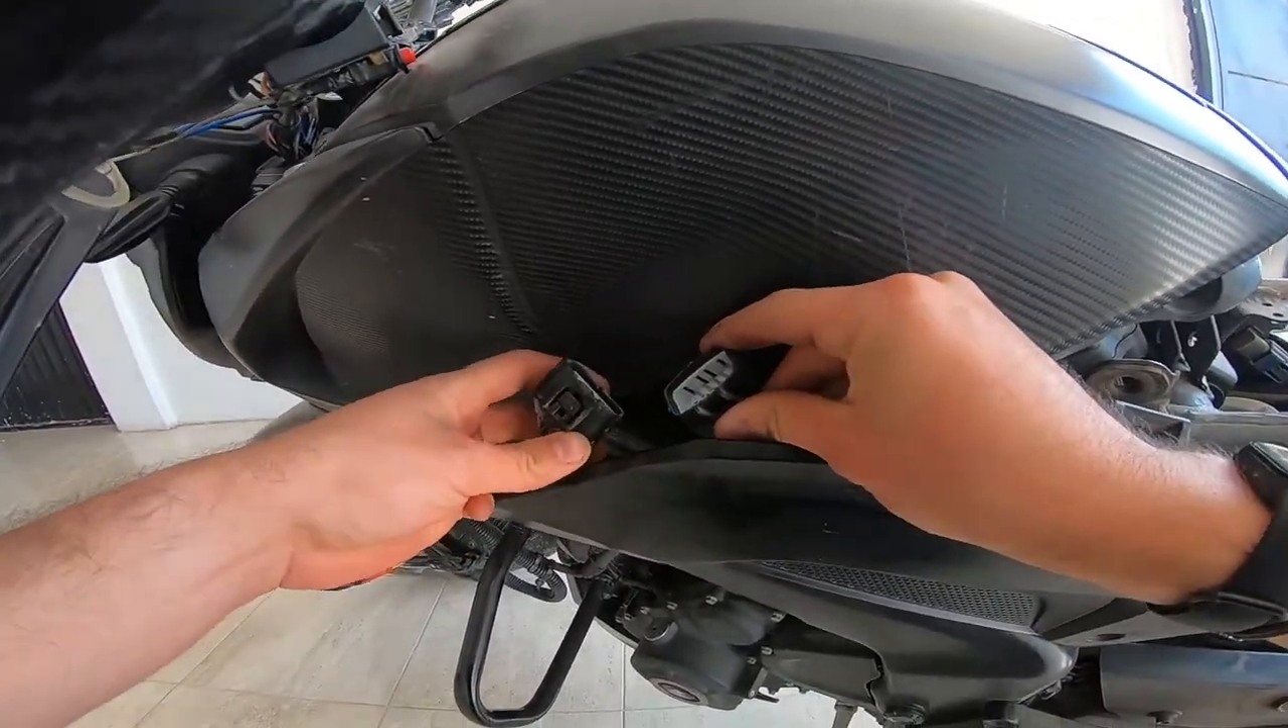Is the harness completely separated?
Yes.